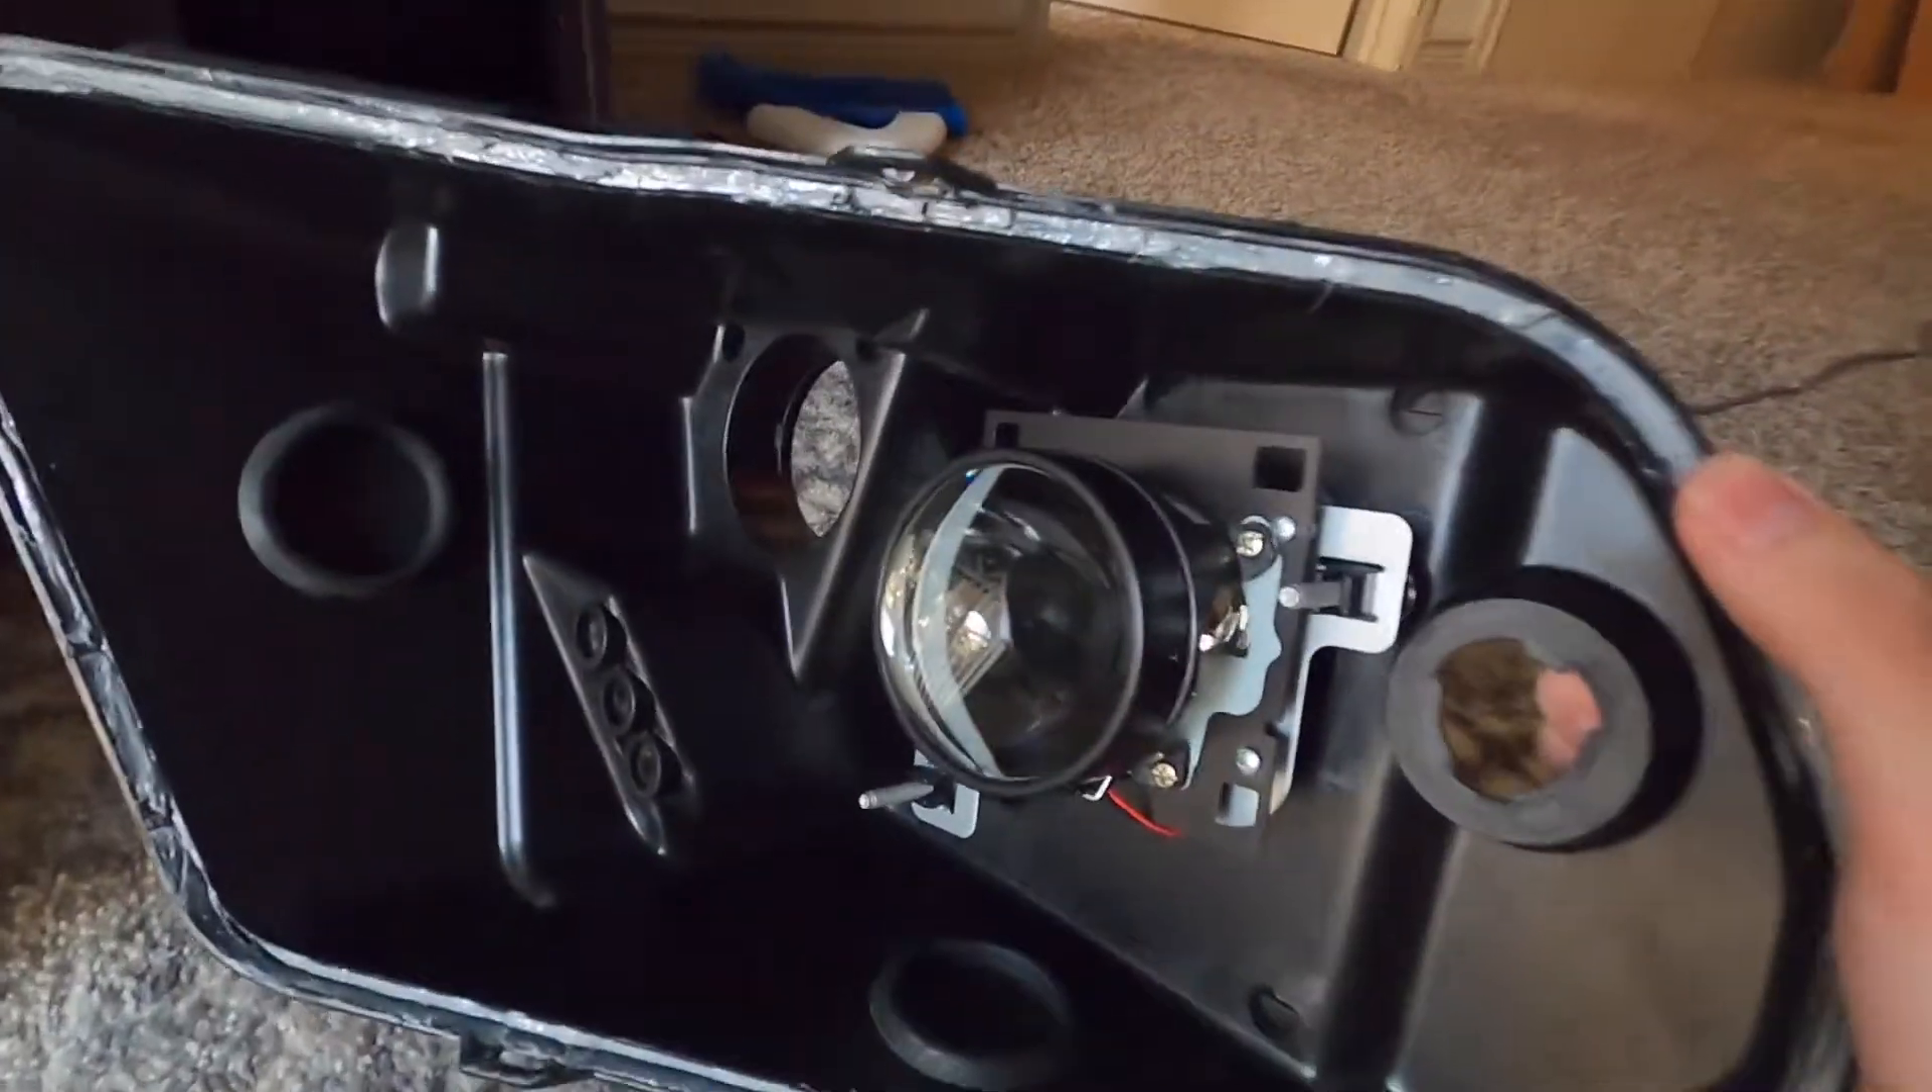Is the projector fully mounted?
Yes.